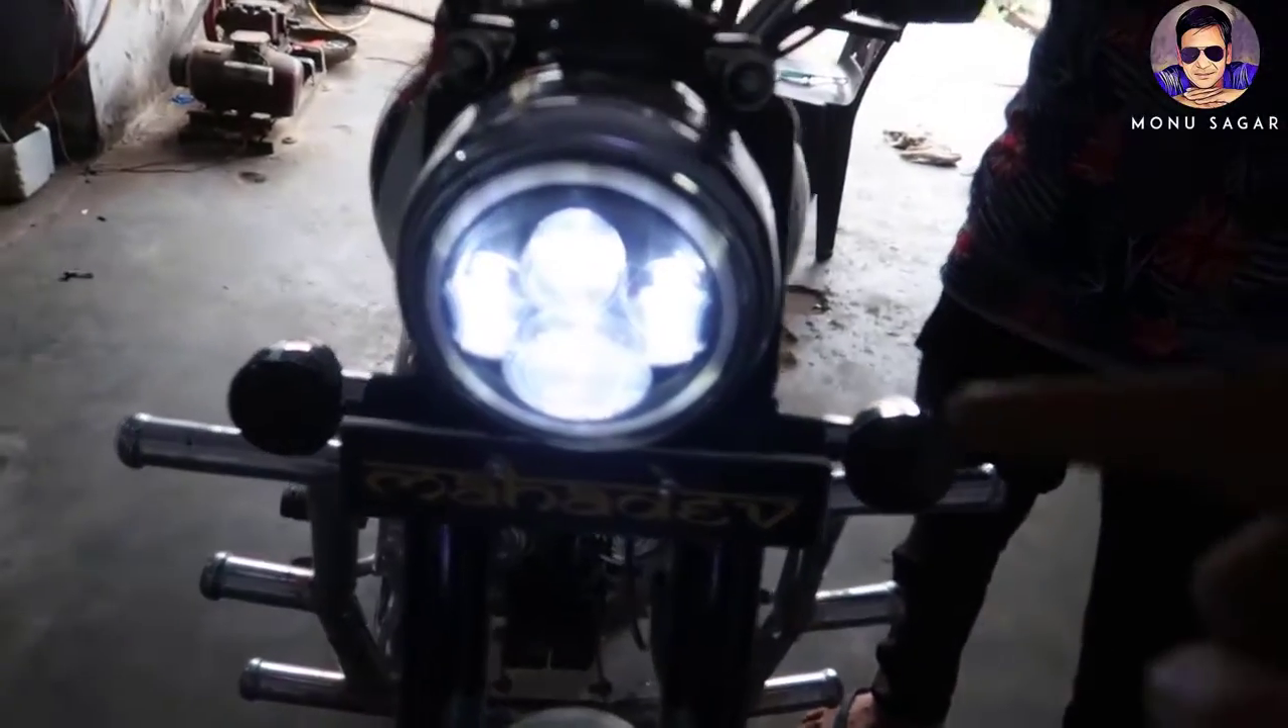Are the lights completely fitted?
Yes.